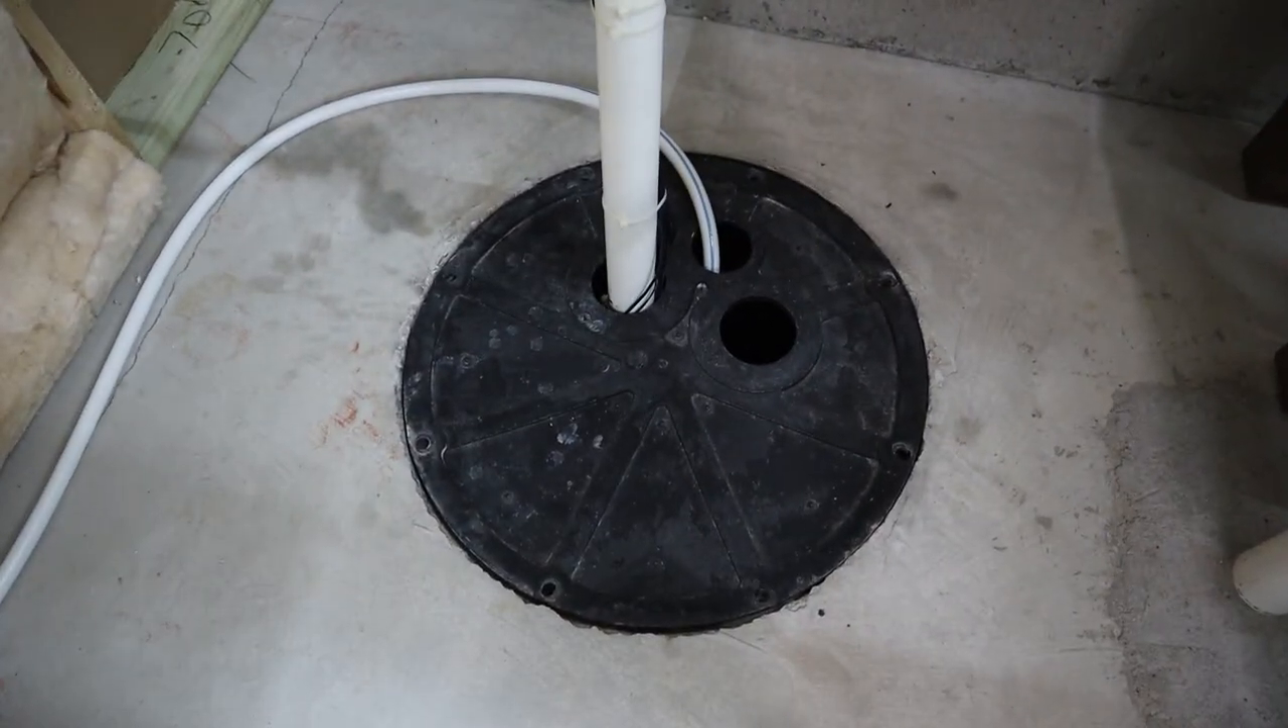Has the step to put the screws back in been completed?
No.